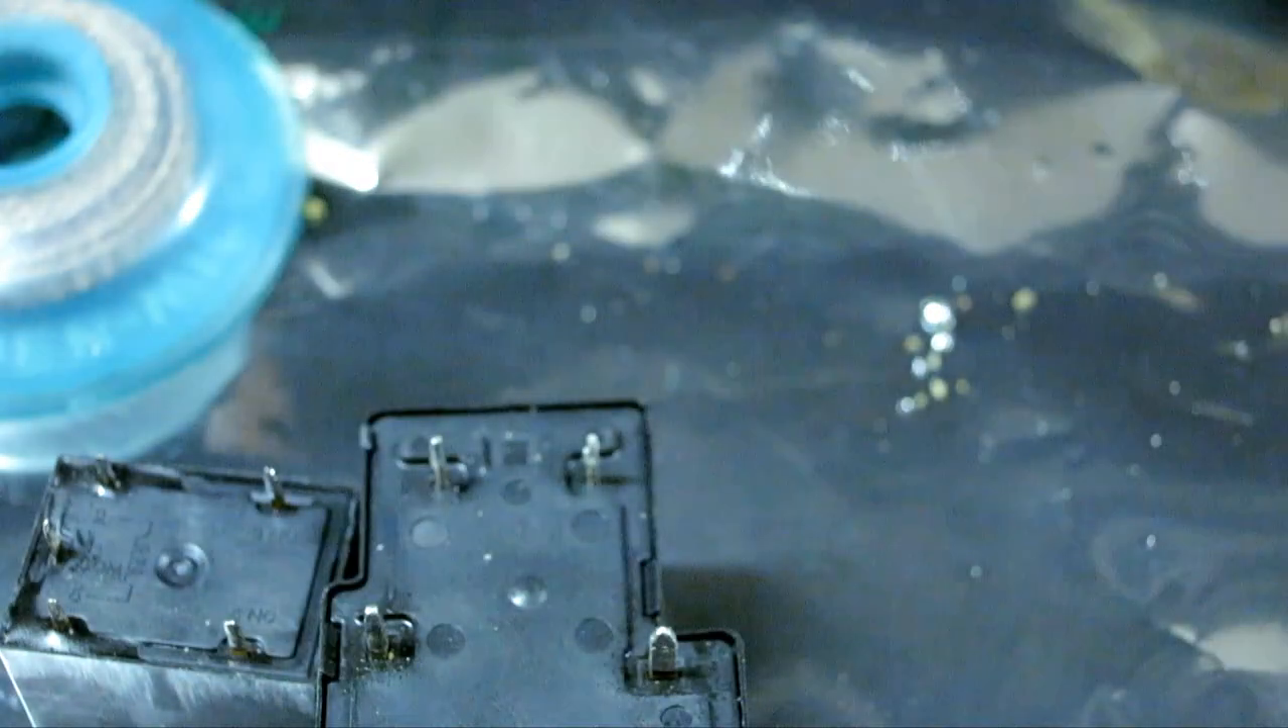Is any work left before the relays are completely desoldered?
No.